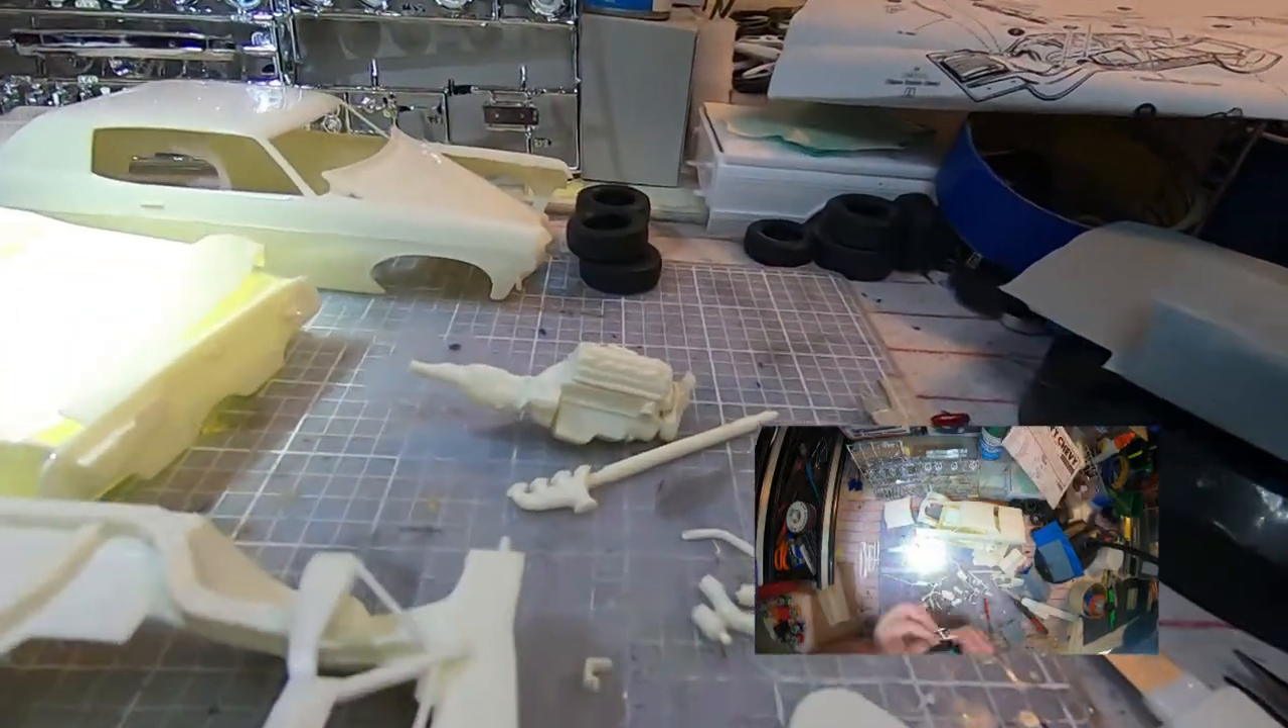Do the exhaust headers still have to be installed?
Yes.